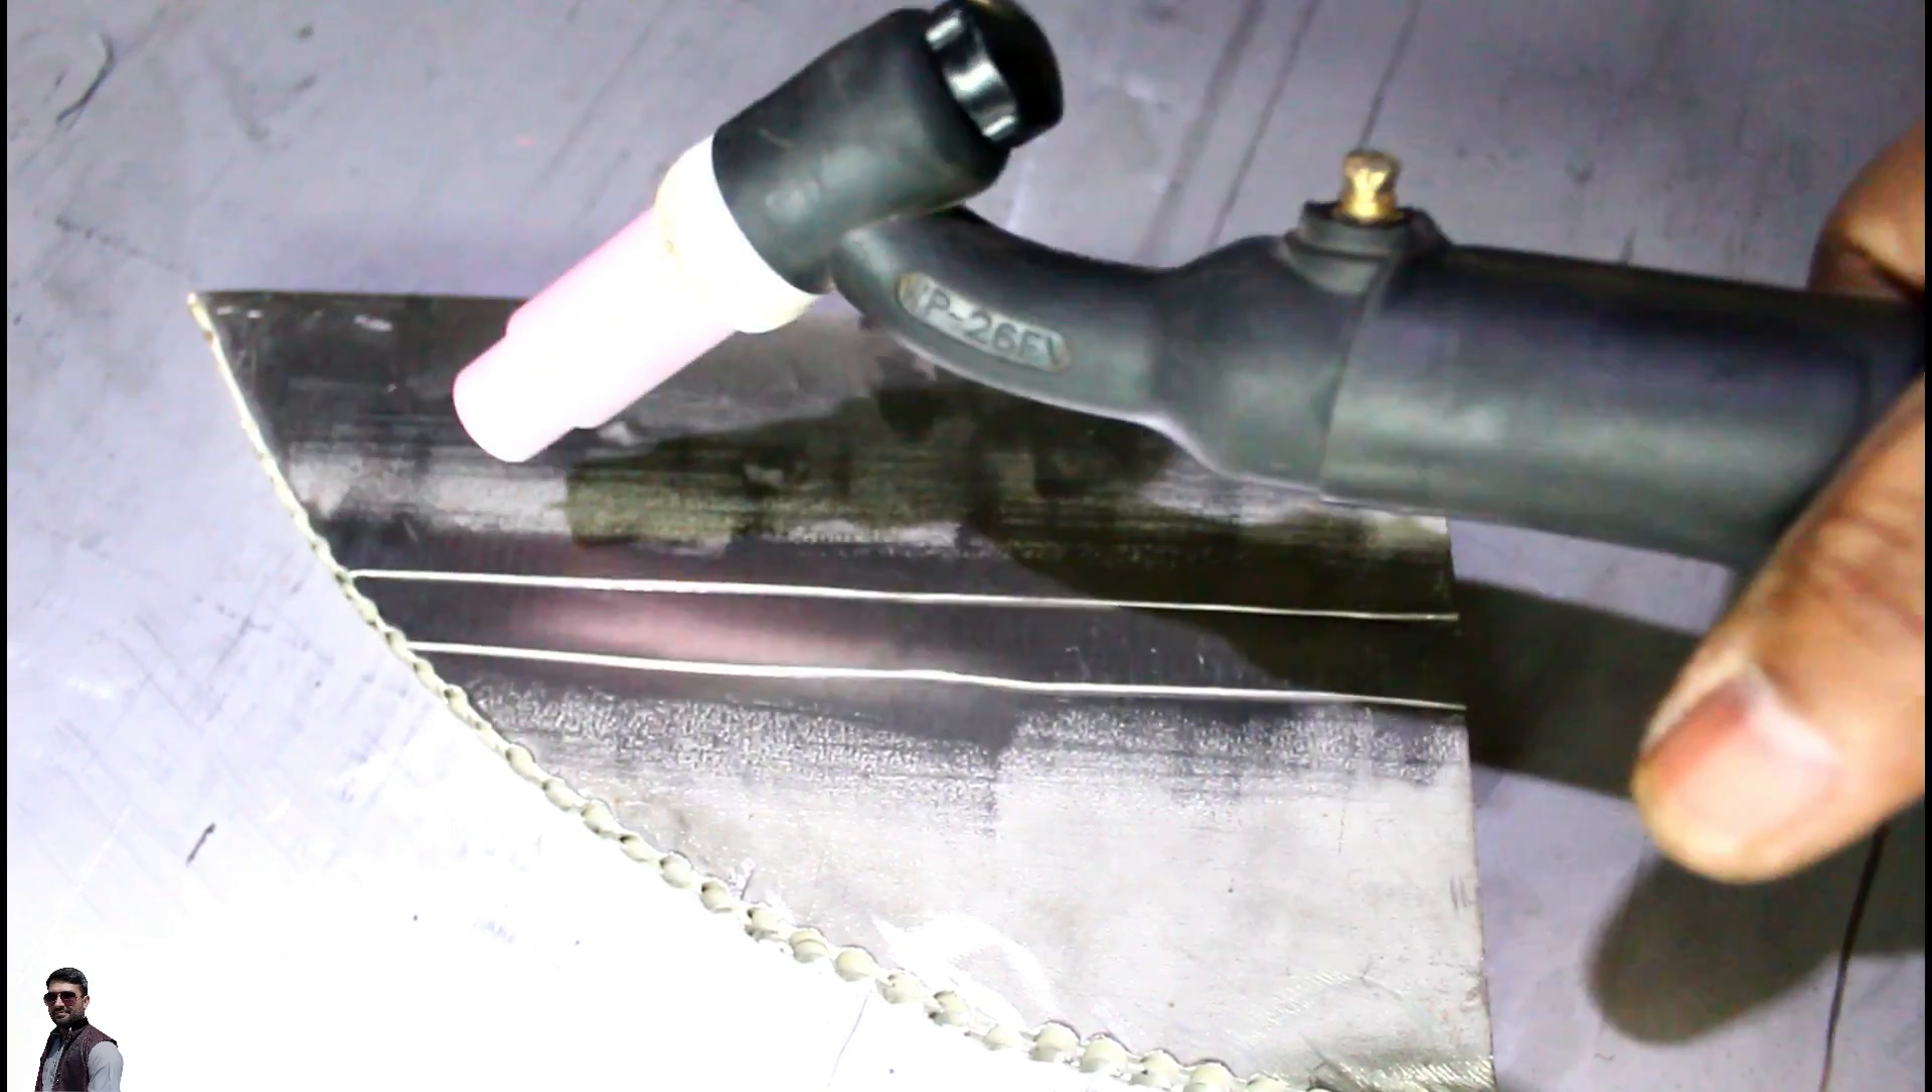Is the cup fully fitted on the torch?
Yes.